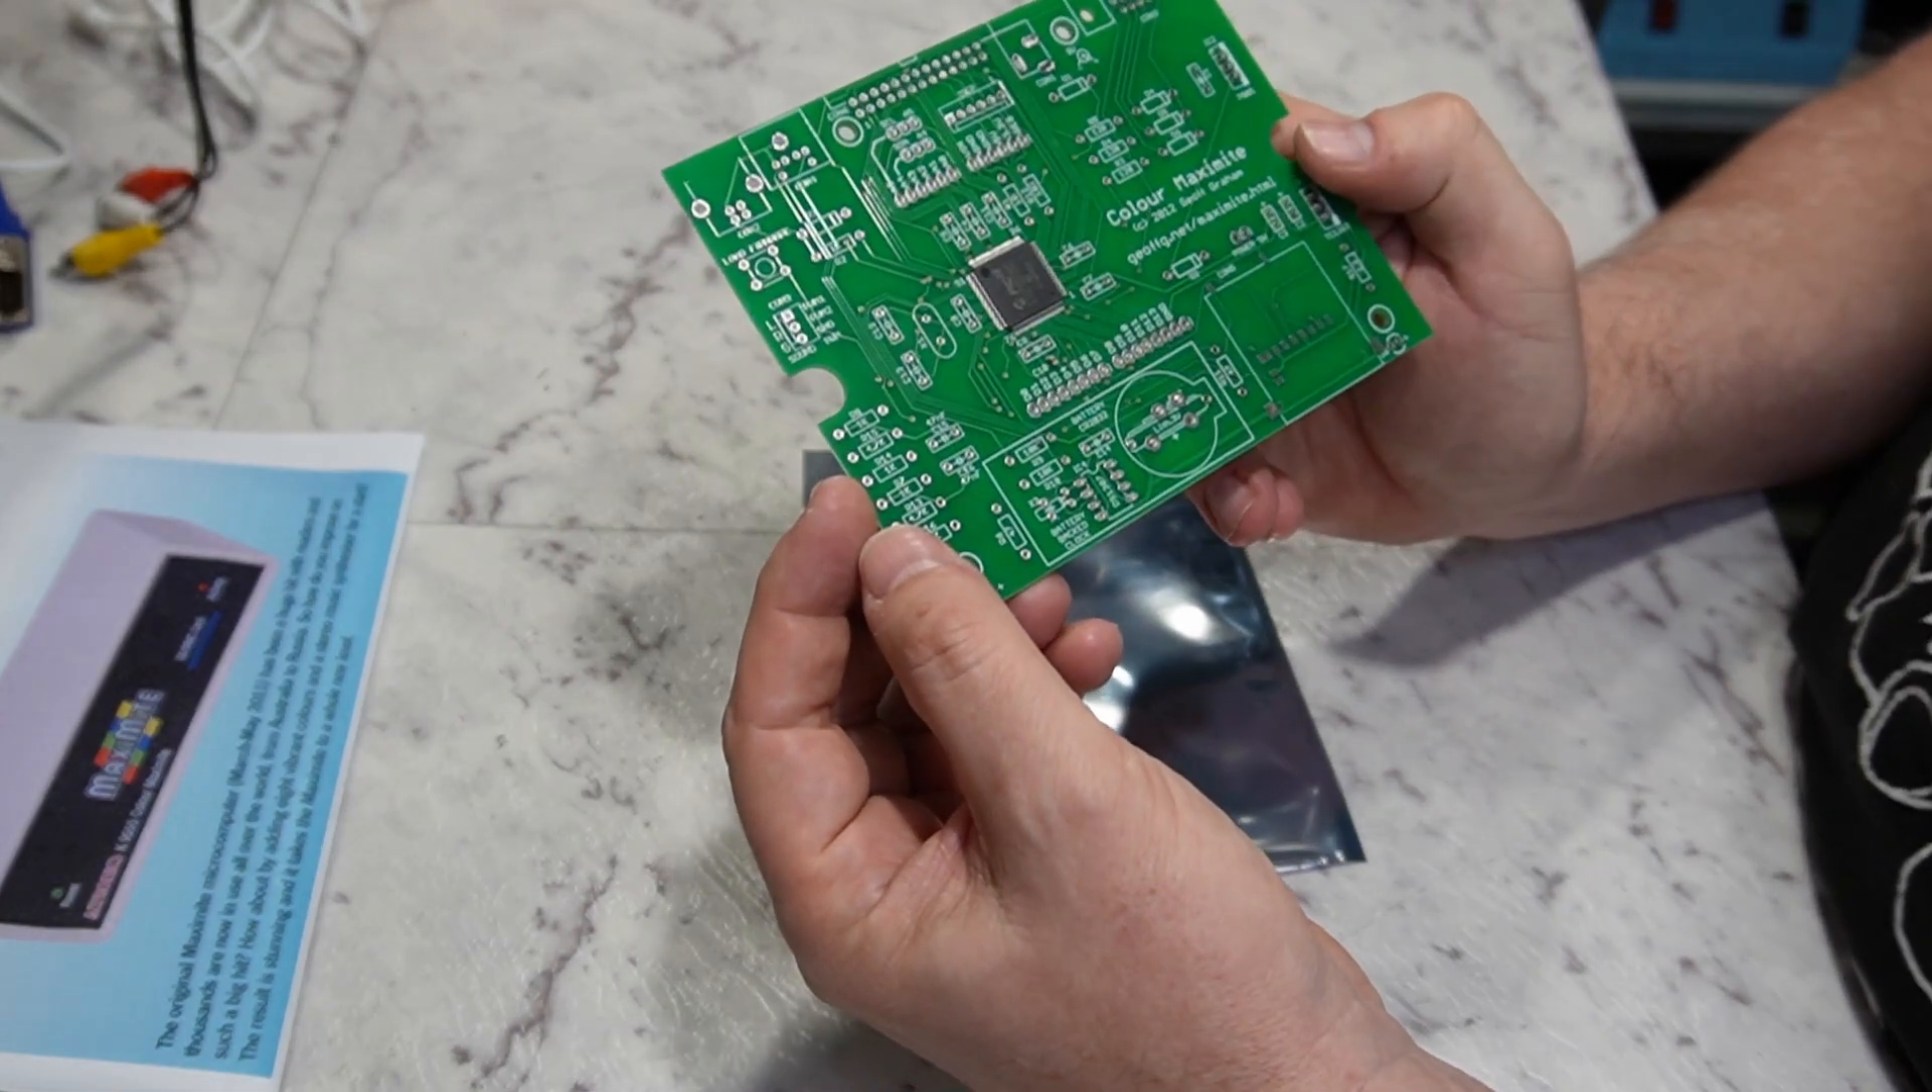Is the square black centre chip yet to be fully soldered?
No.